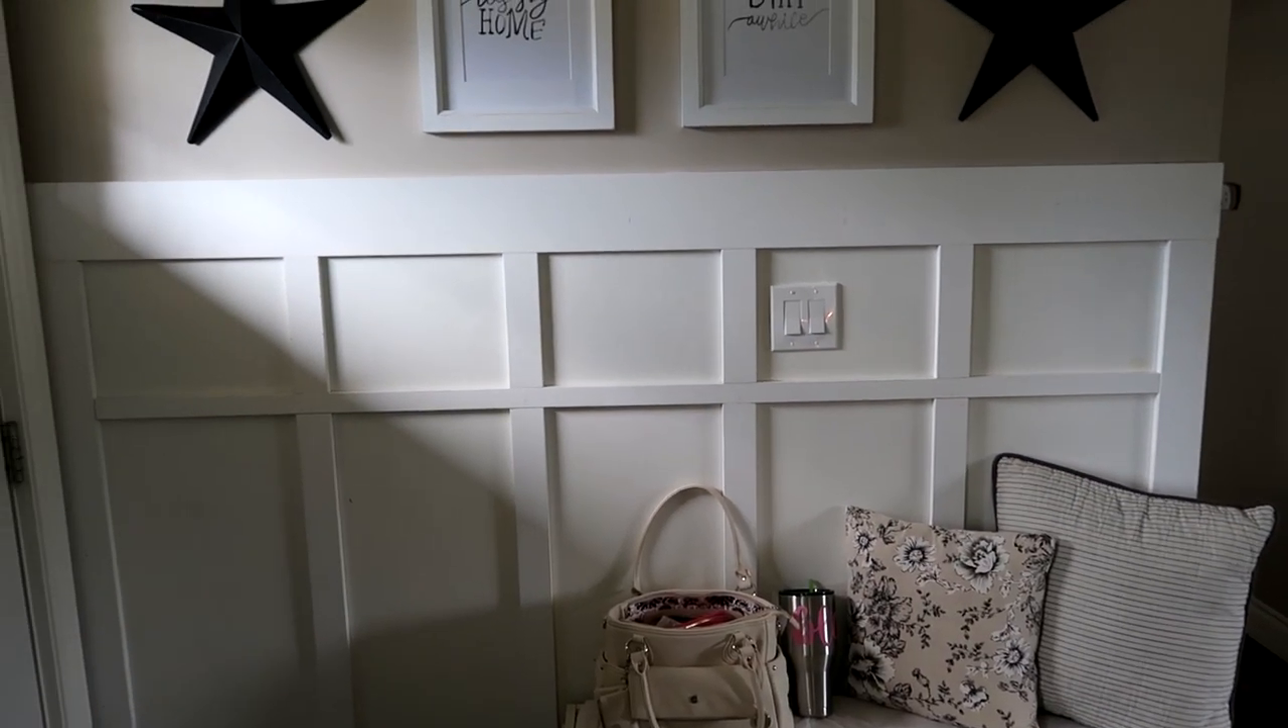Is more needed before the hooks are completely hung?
Yes.